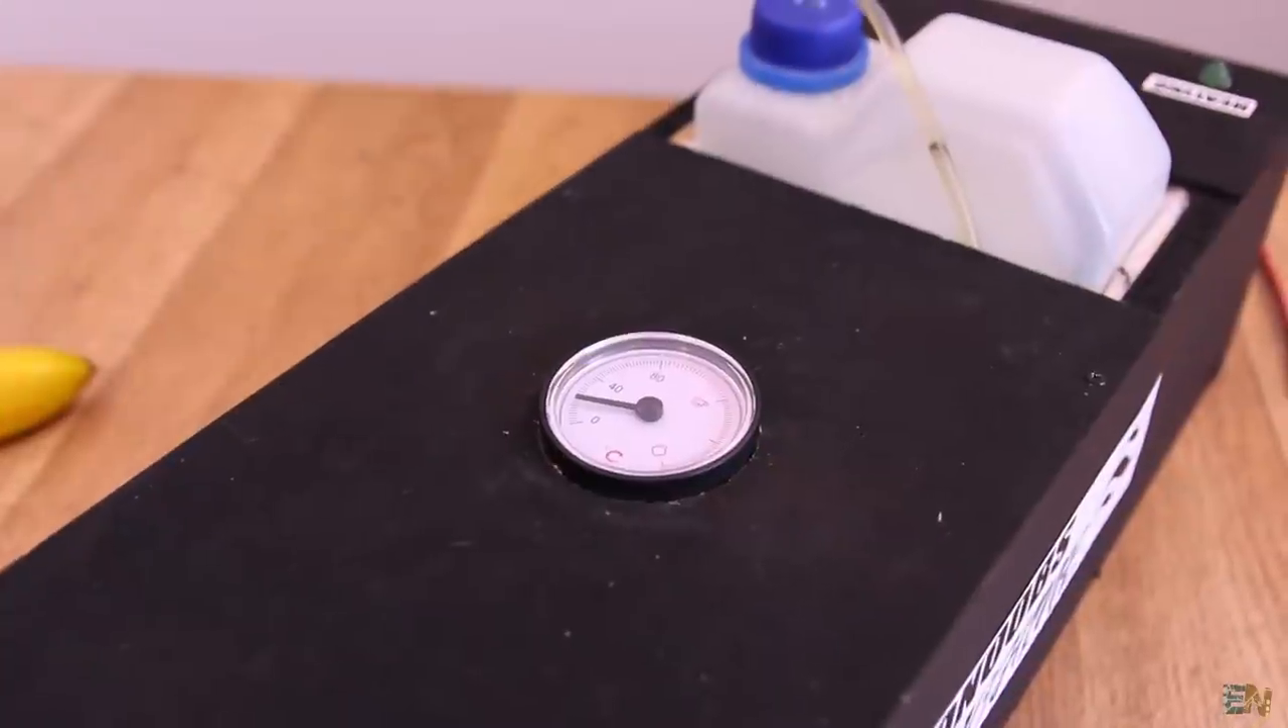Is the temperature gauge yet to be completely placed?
No.